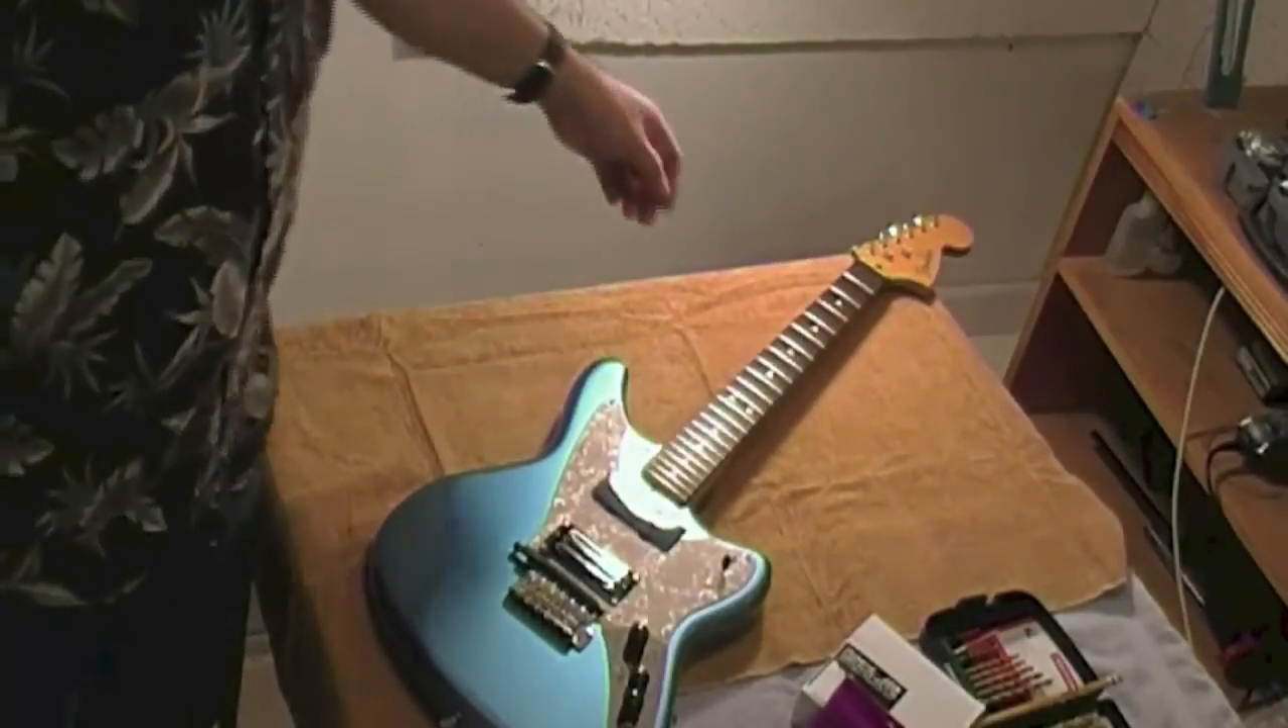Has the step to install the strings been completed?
No.